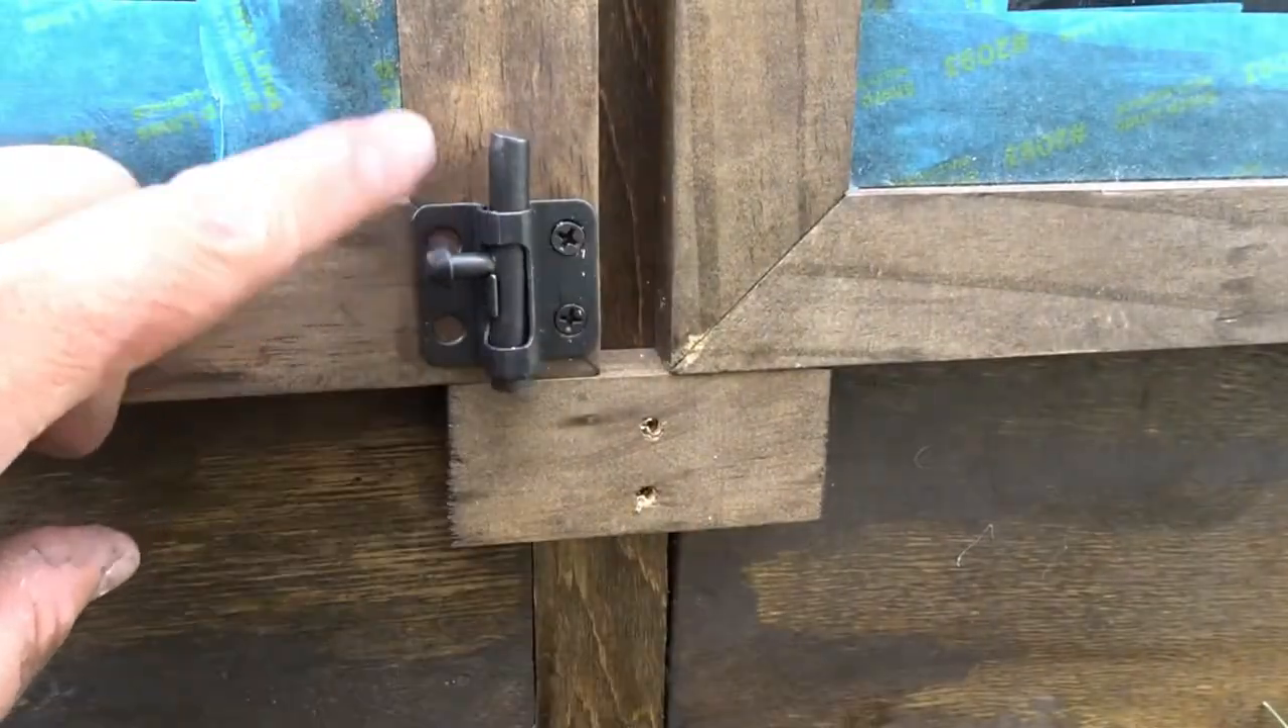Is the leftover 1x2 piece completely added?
Yes.